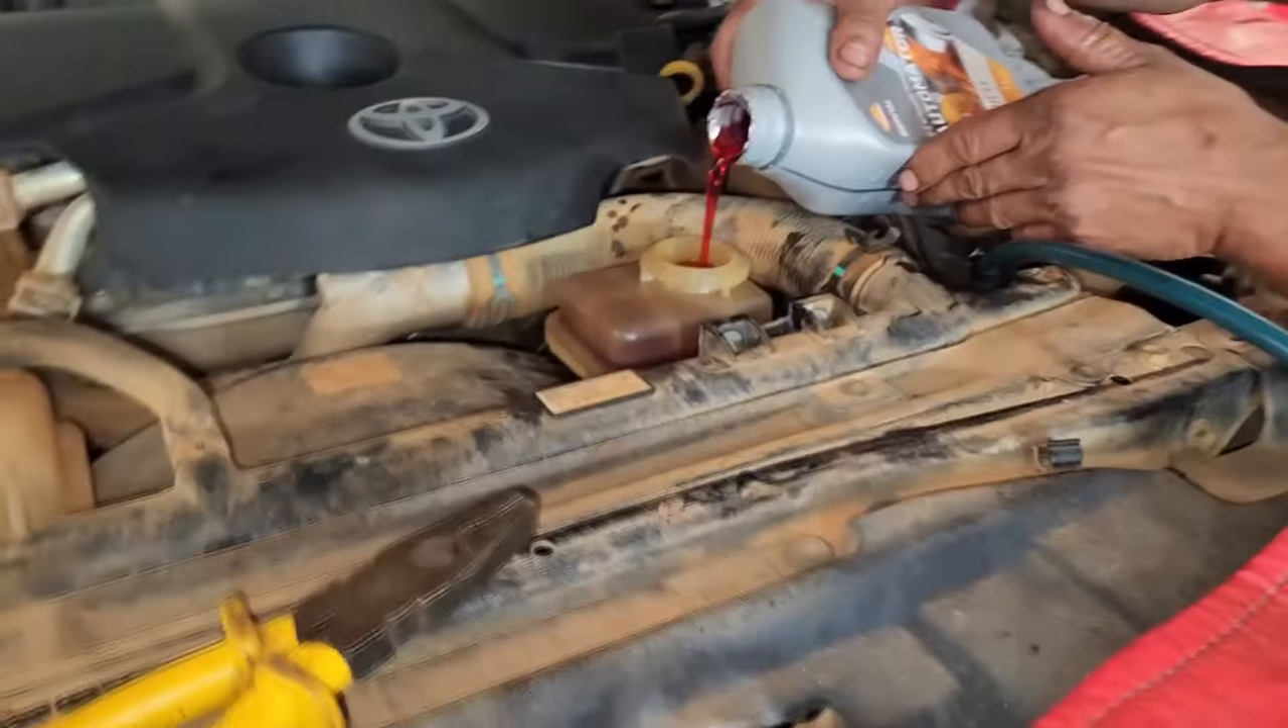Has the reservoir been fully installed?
Yes.